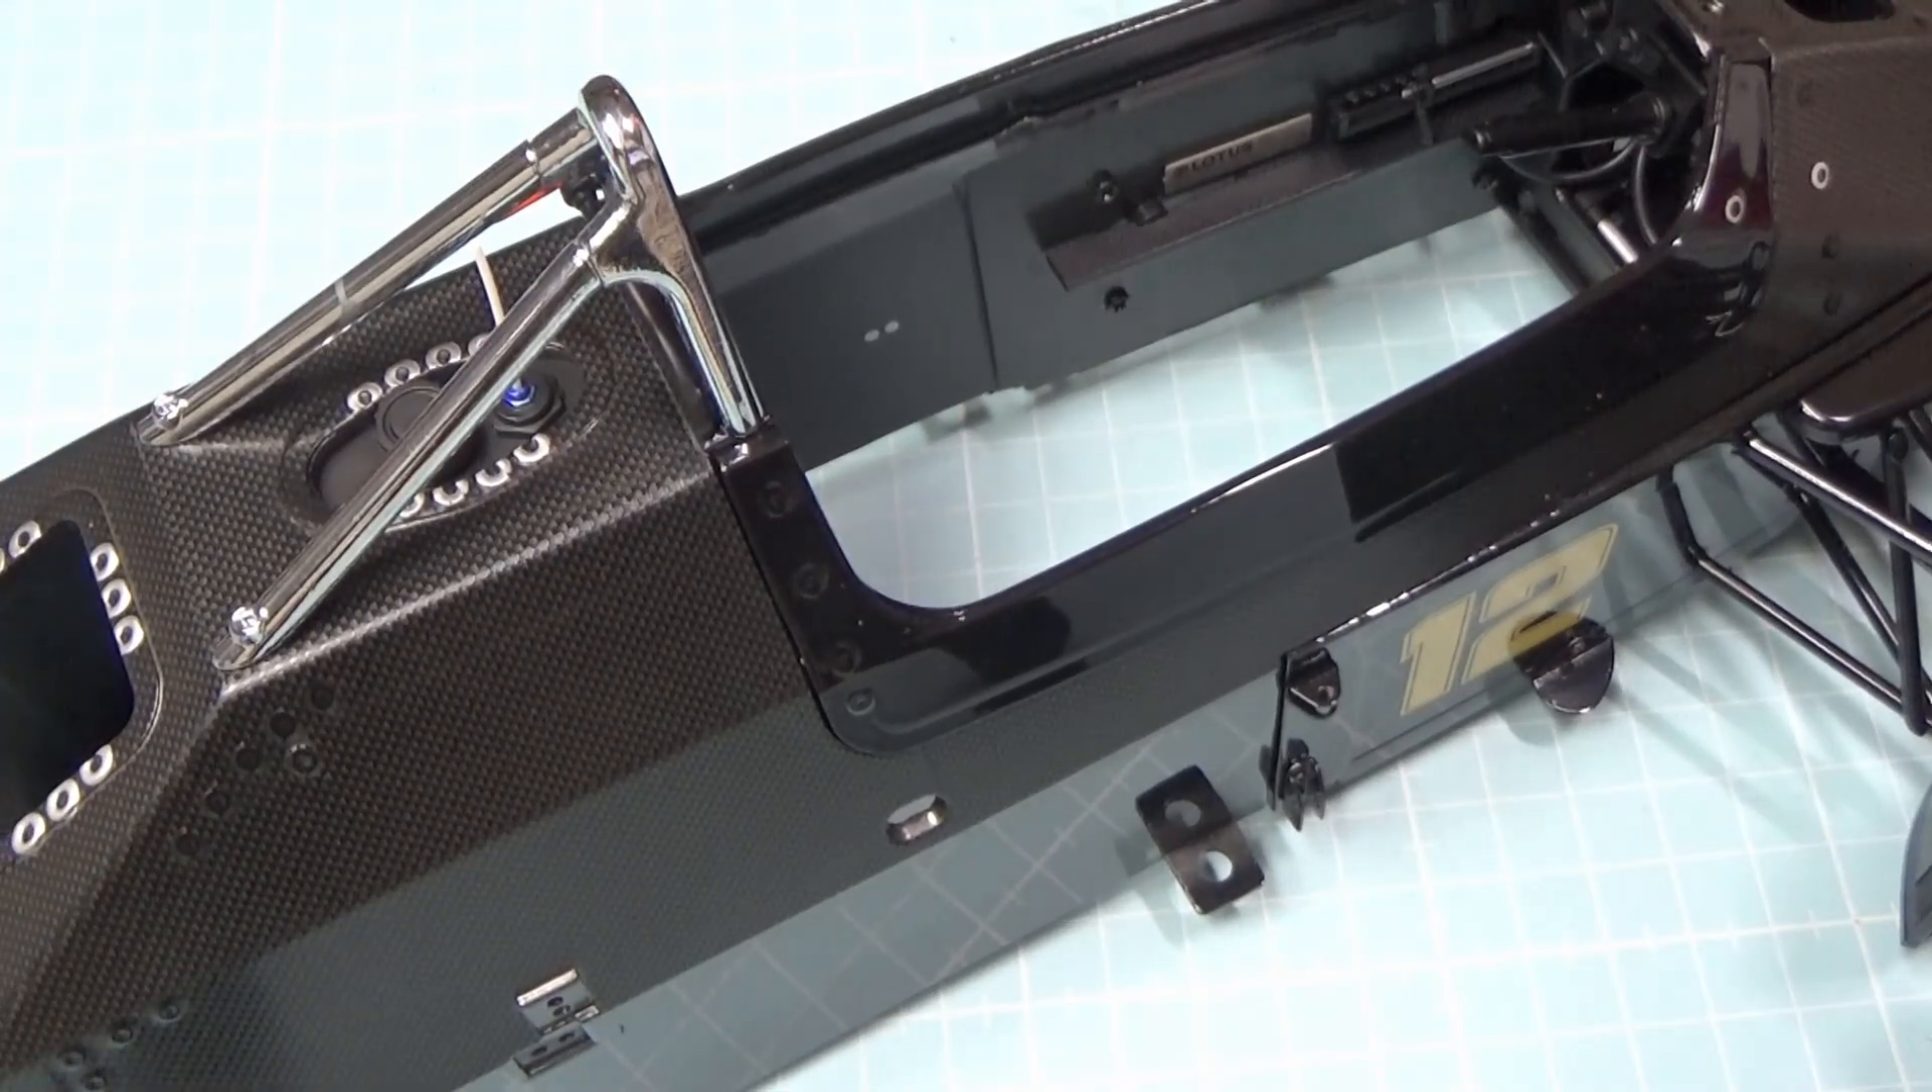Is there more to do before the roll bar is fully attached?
No.